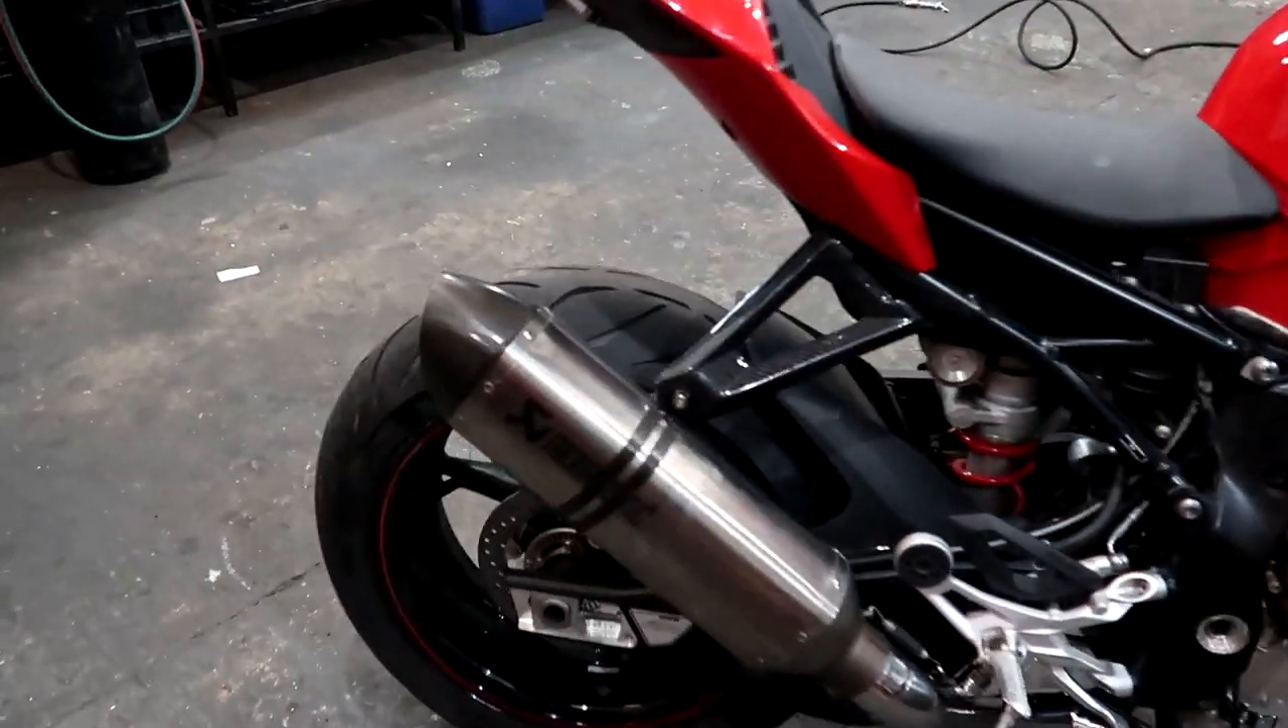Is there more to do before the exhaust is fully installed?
No.